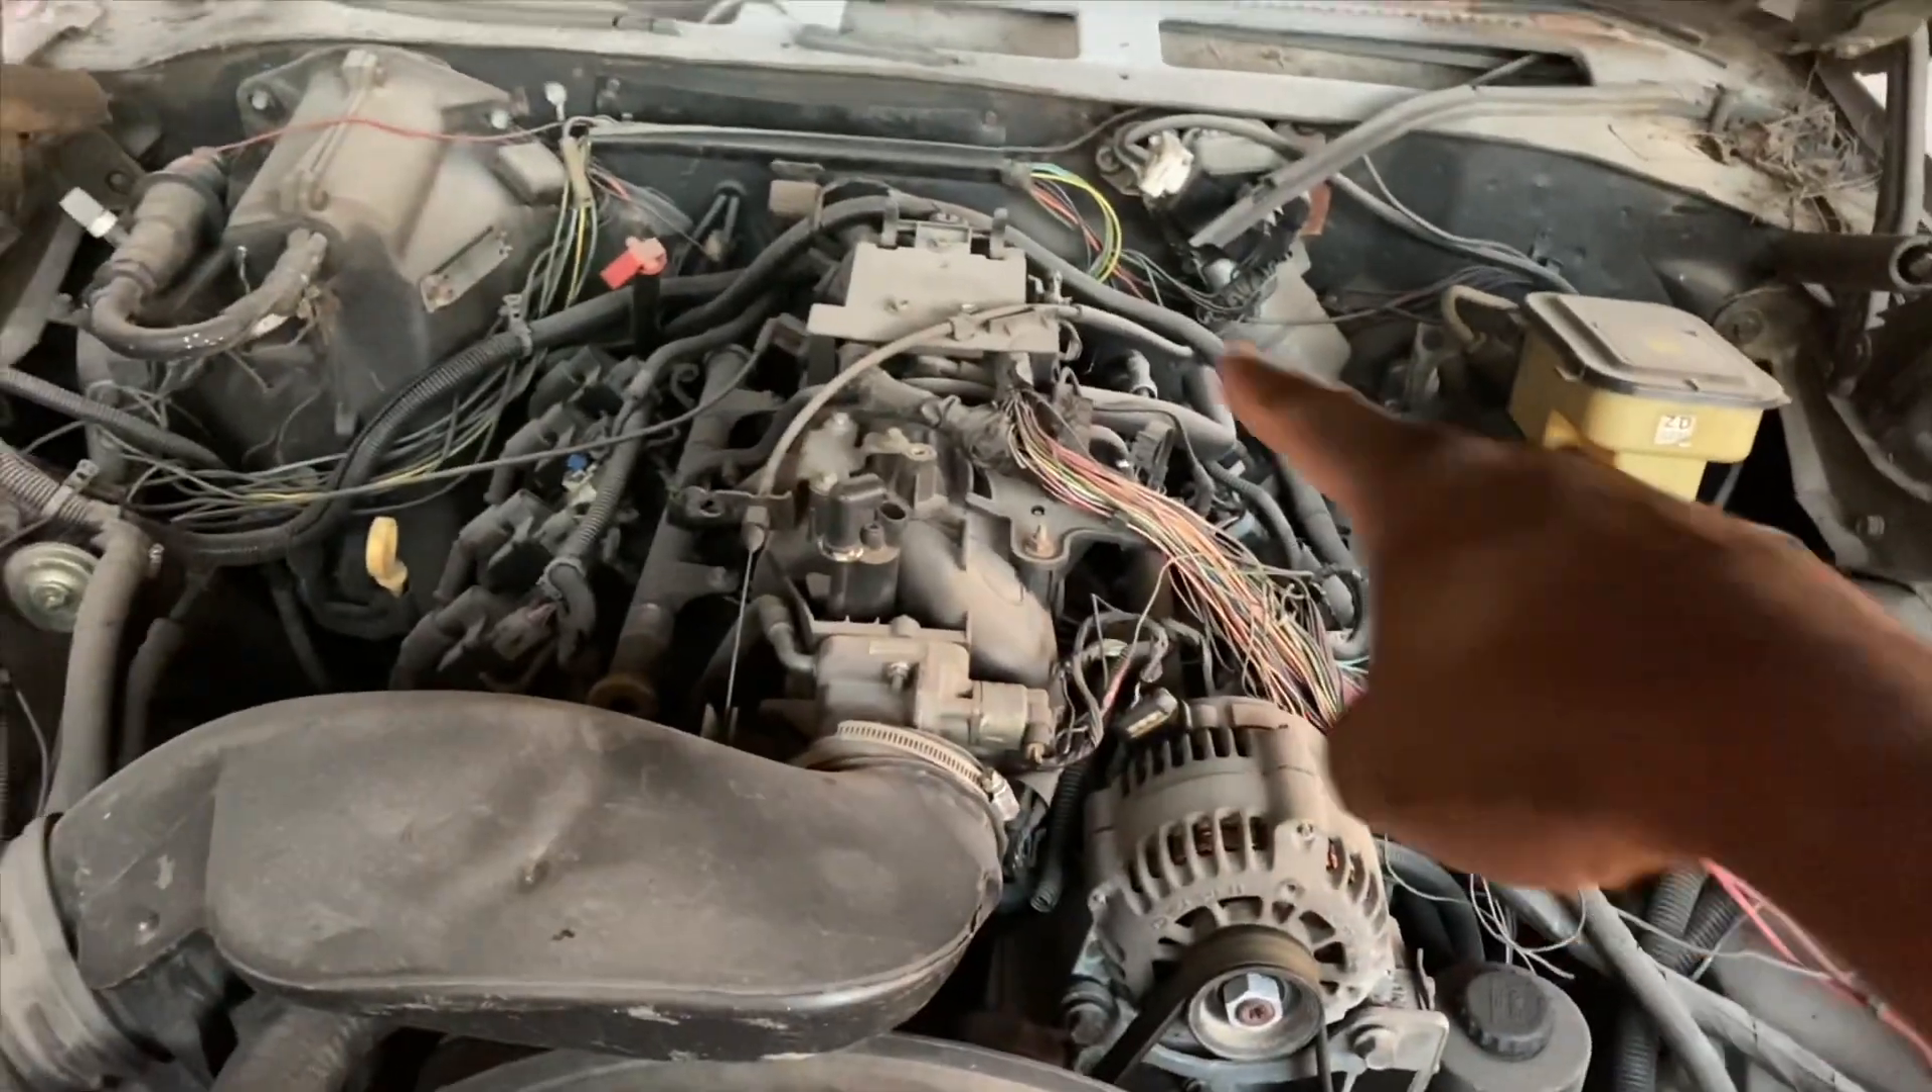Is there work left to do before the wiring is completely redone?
Yes.